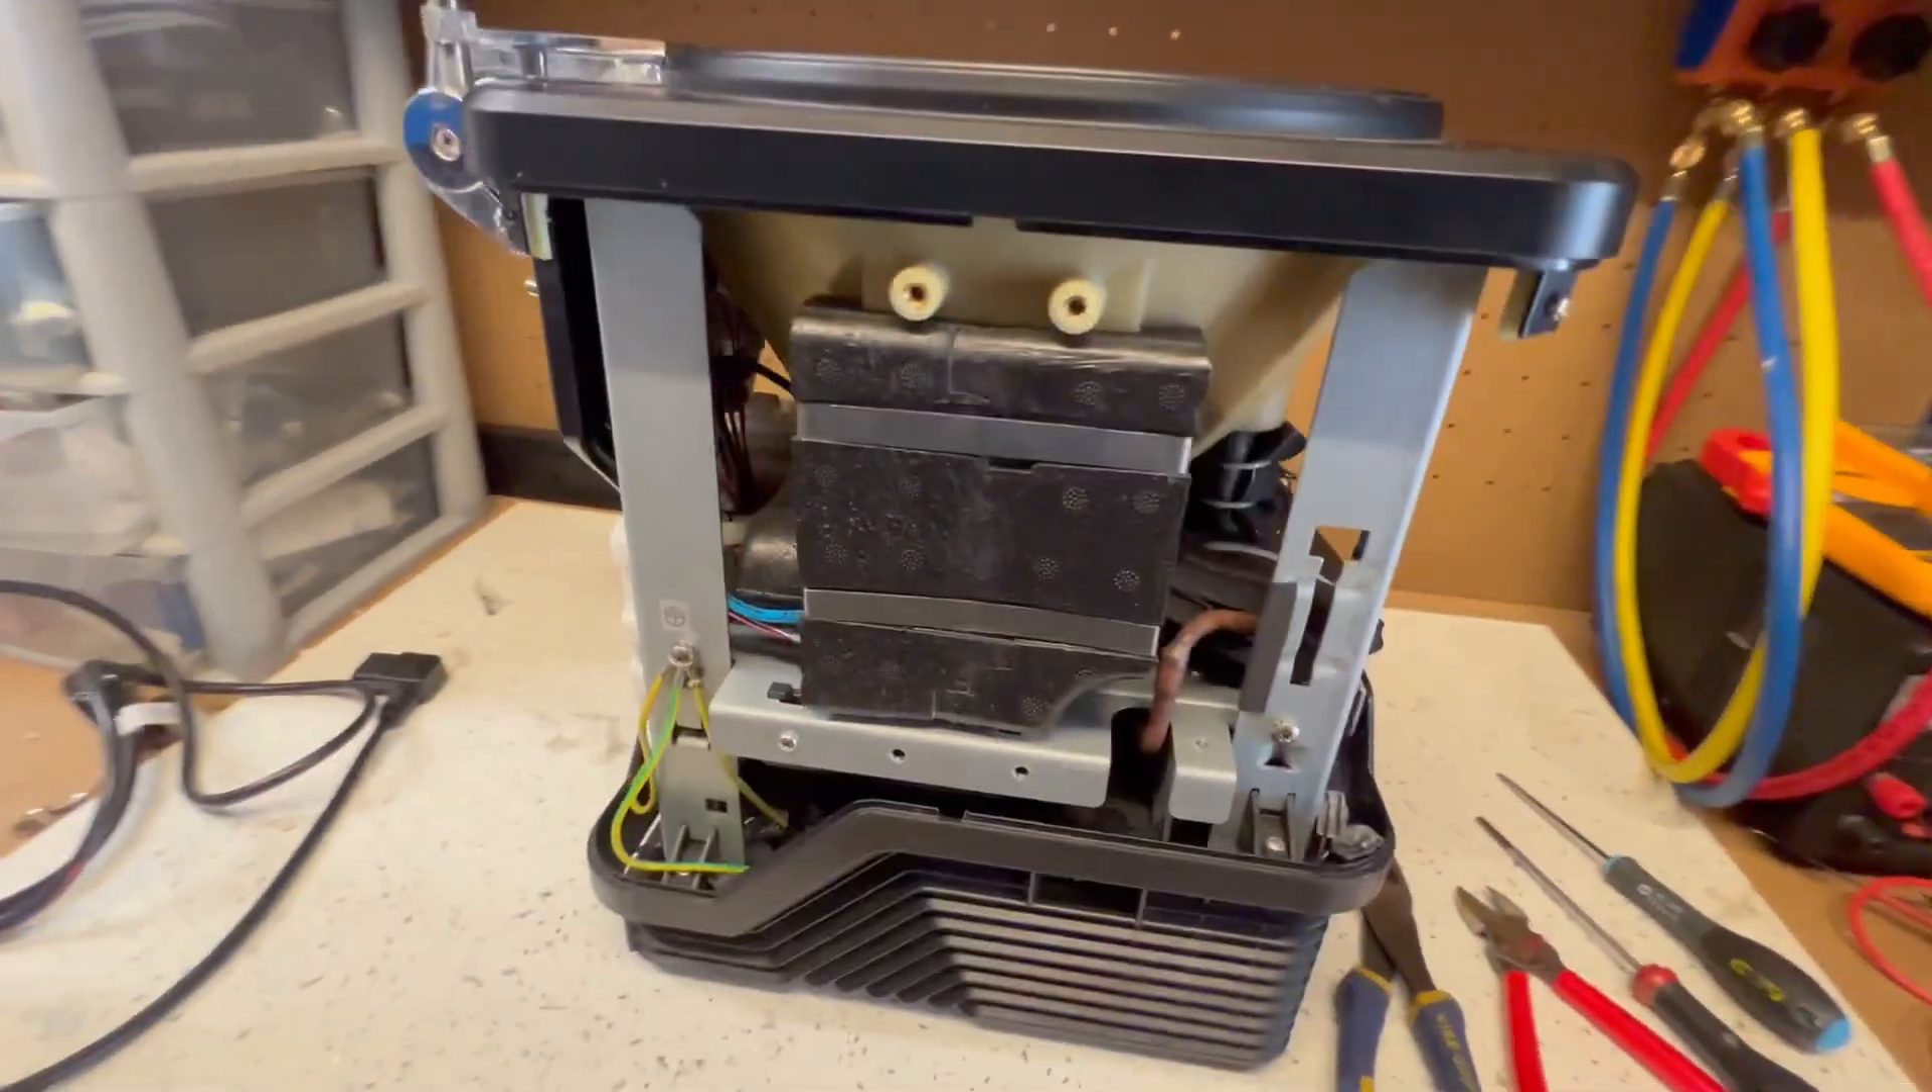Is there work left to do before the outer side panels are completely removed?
No.